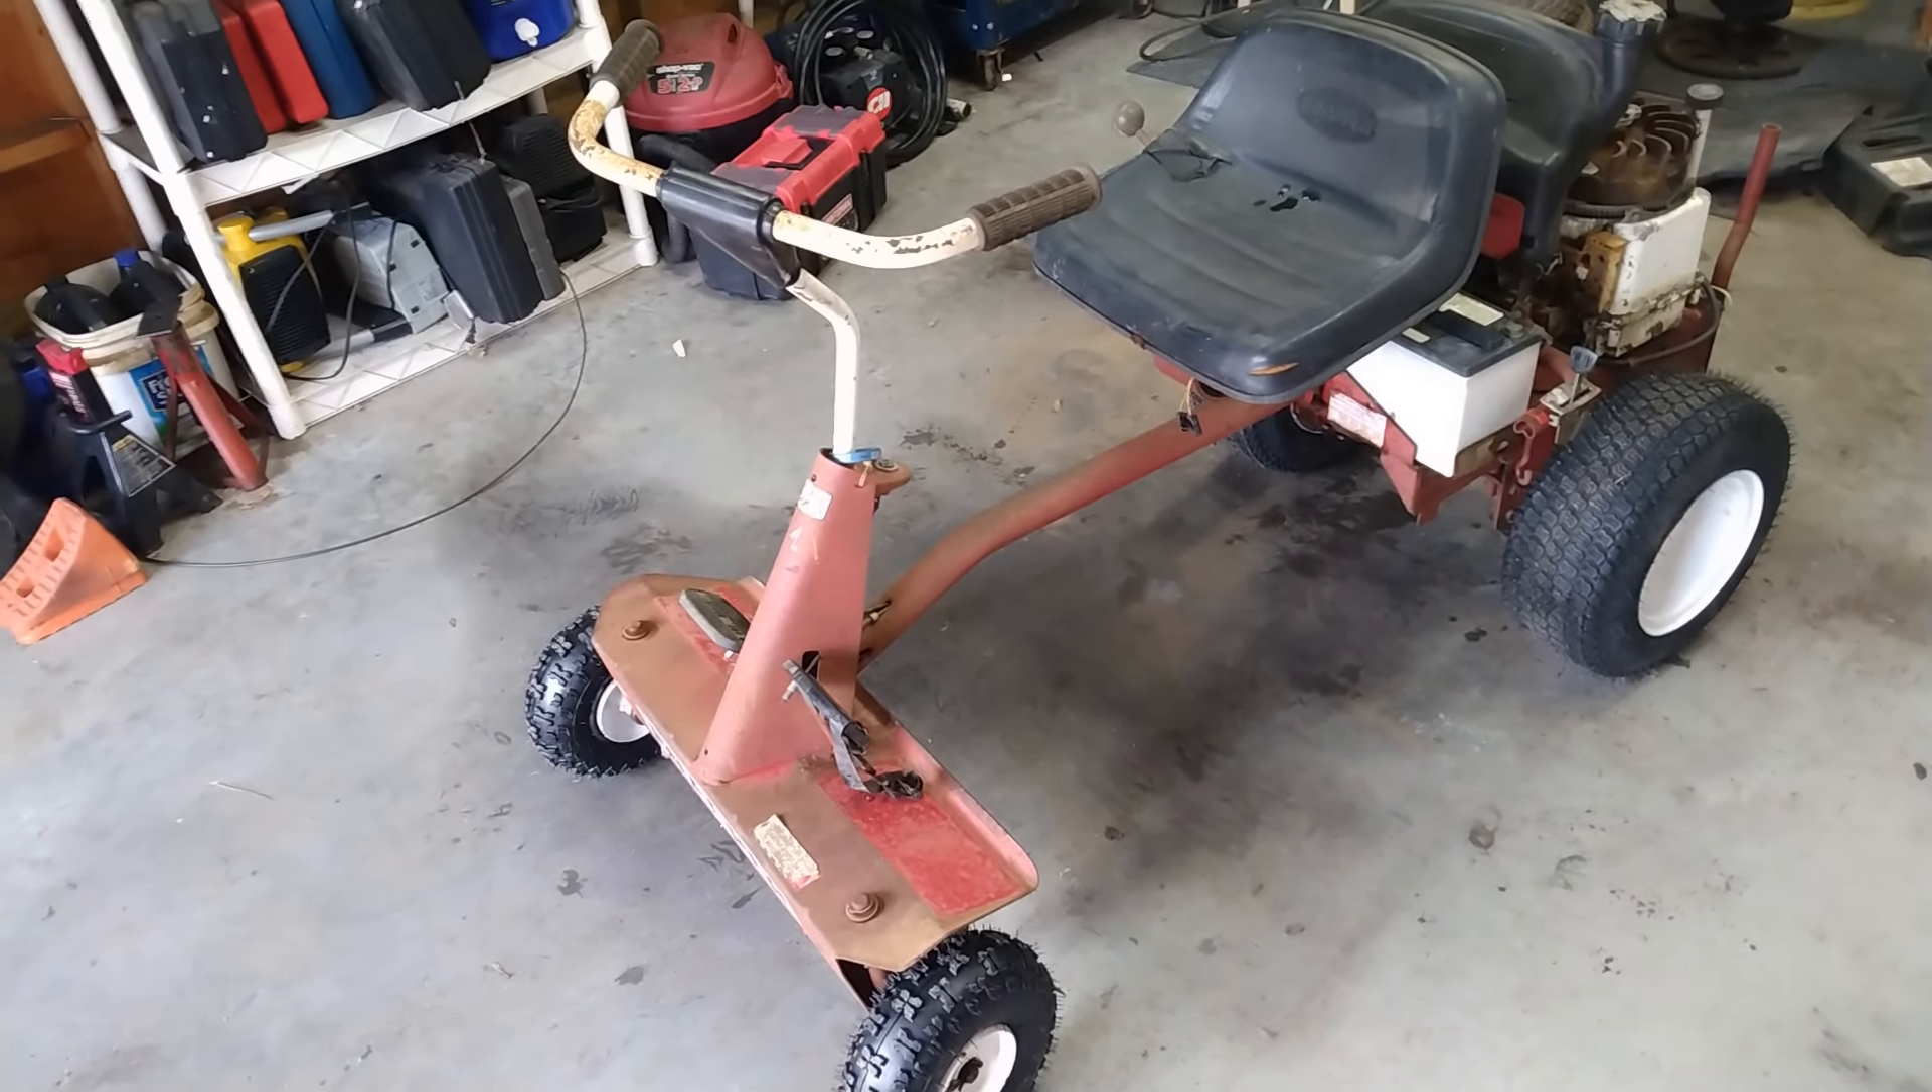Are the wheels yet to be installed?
No.